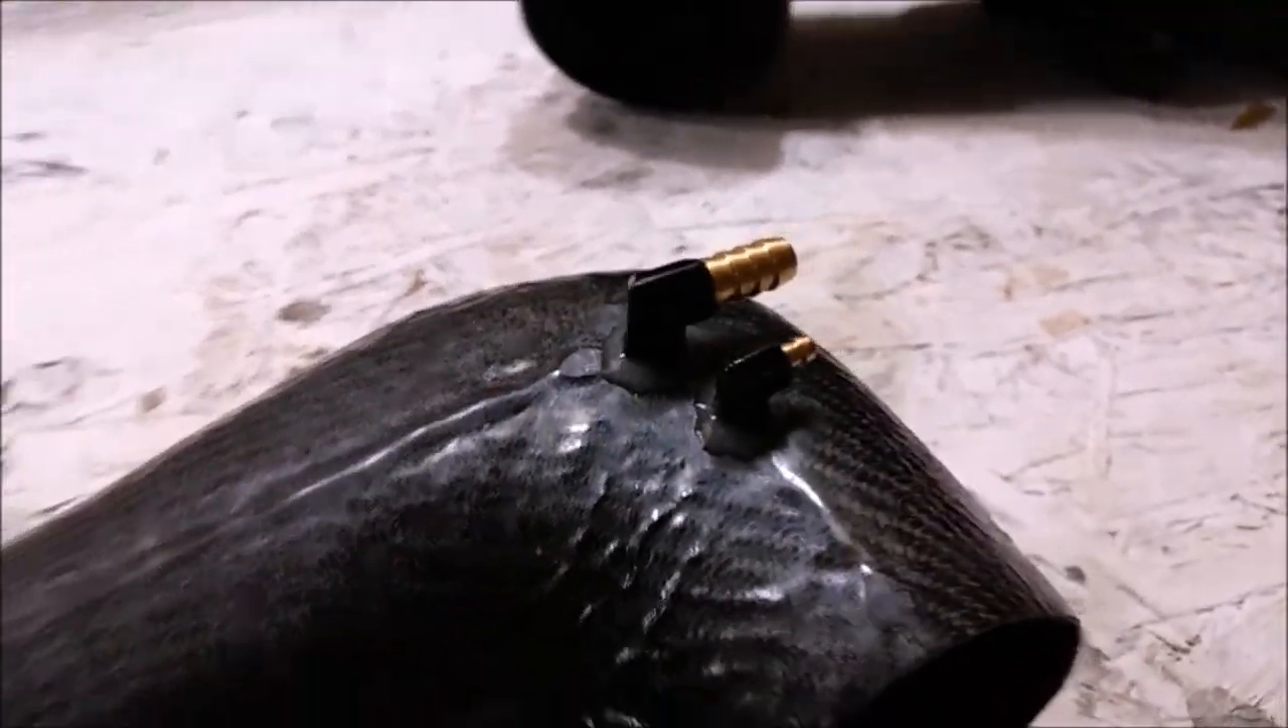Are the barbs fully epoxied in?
Yes.